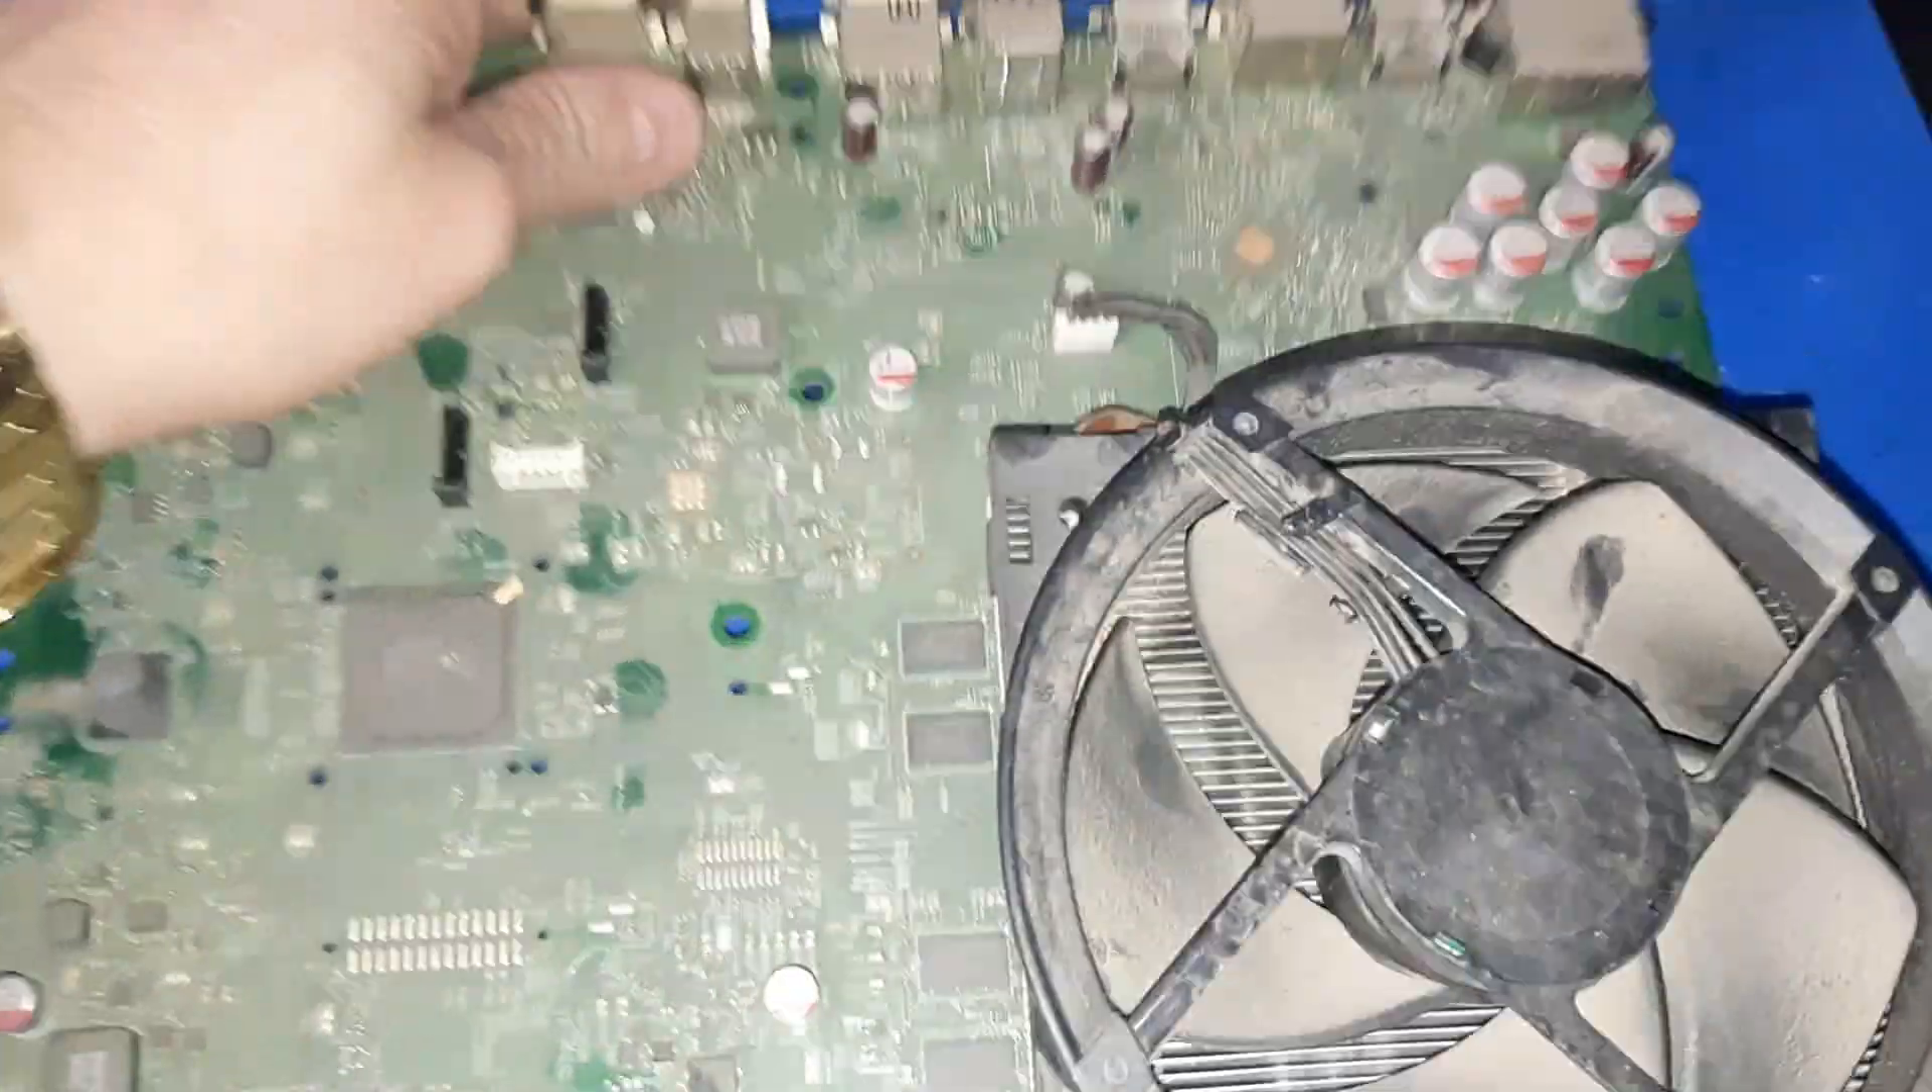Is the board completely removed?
Yes.